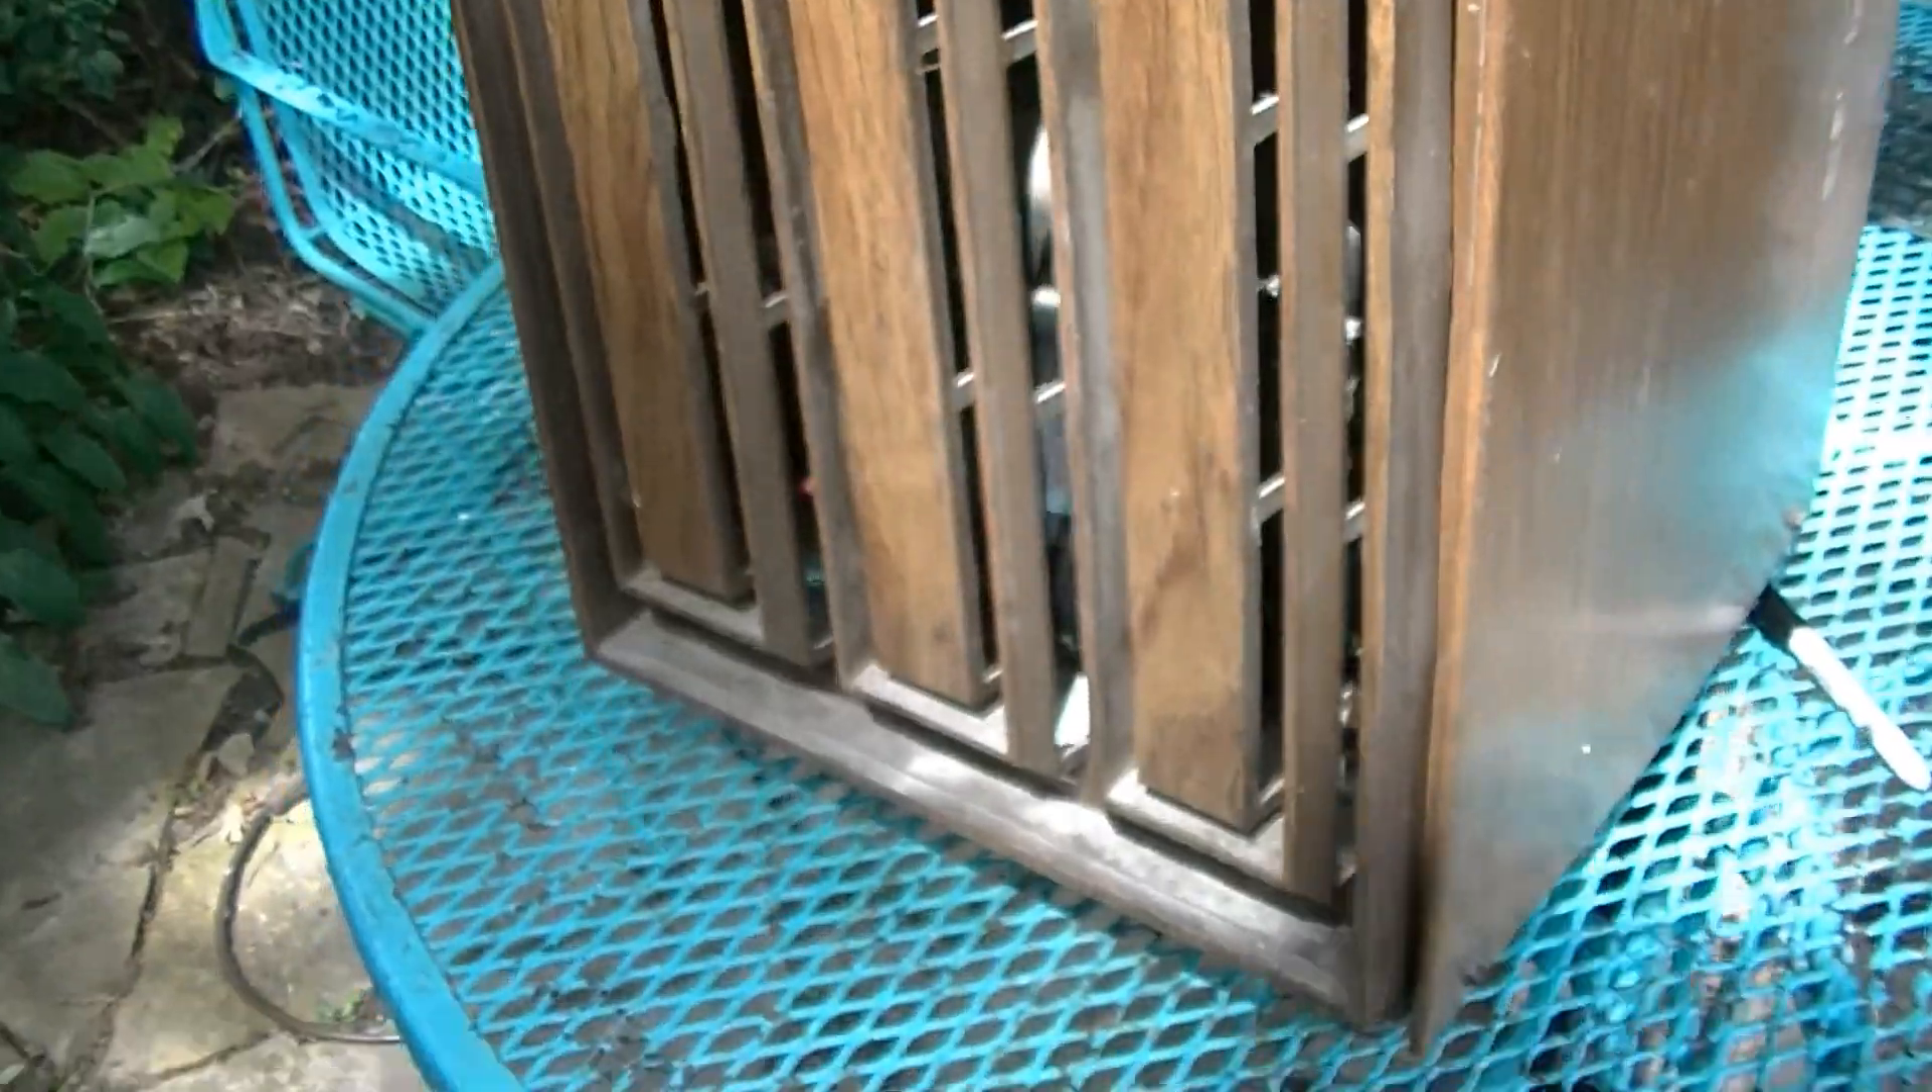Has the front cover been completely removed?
No.